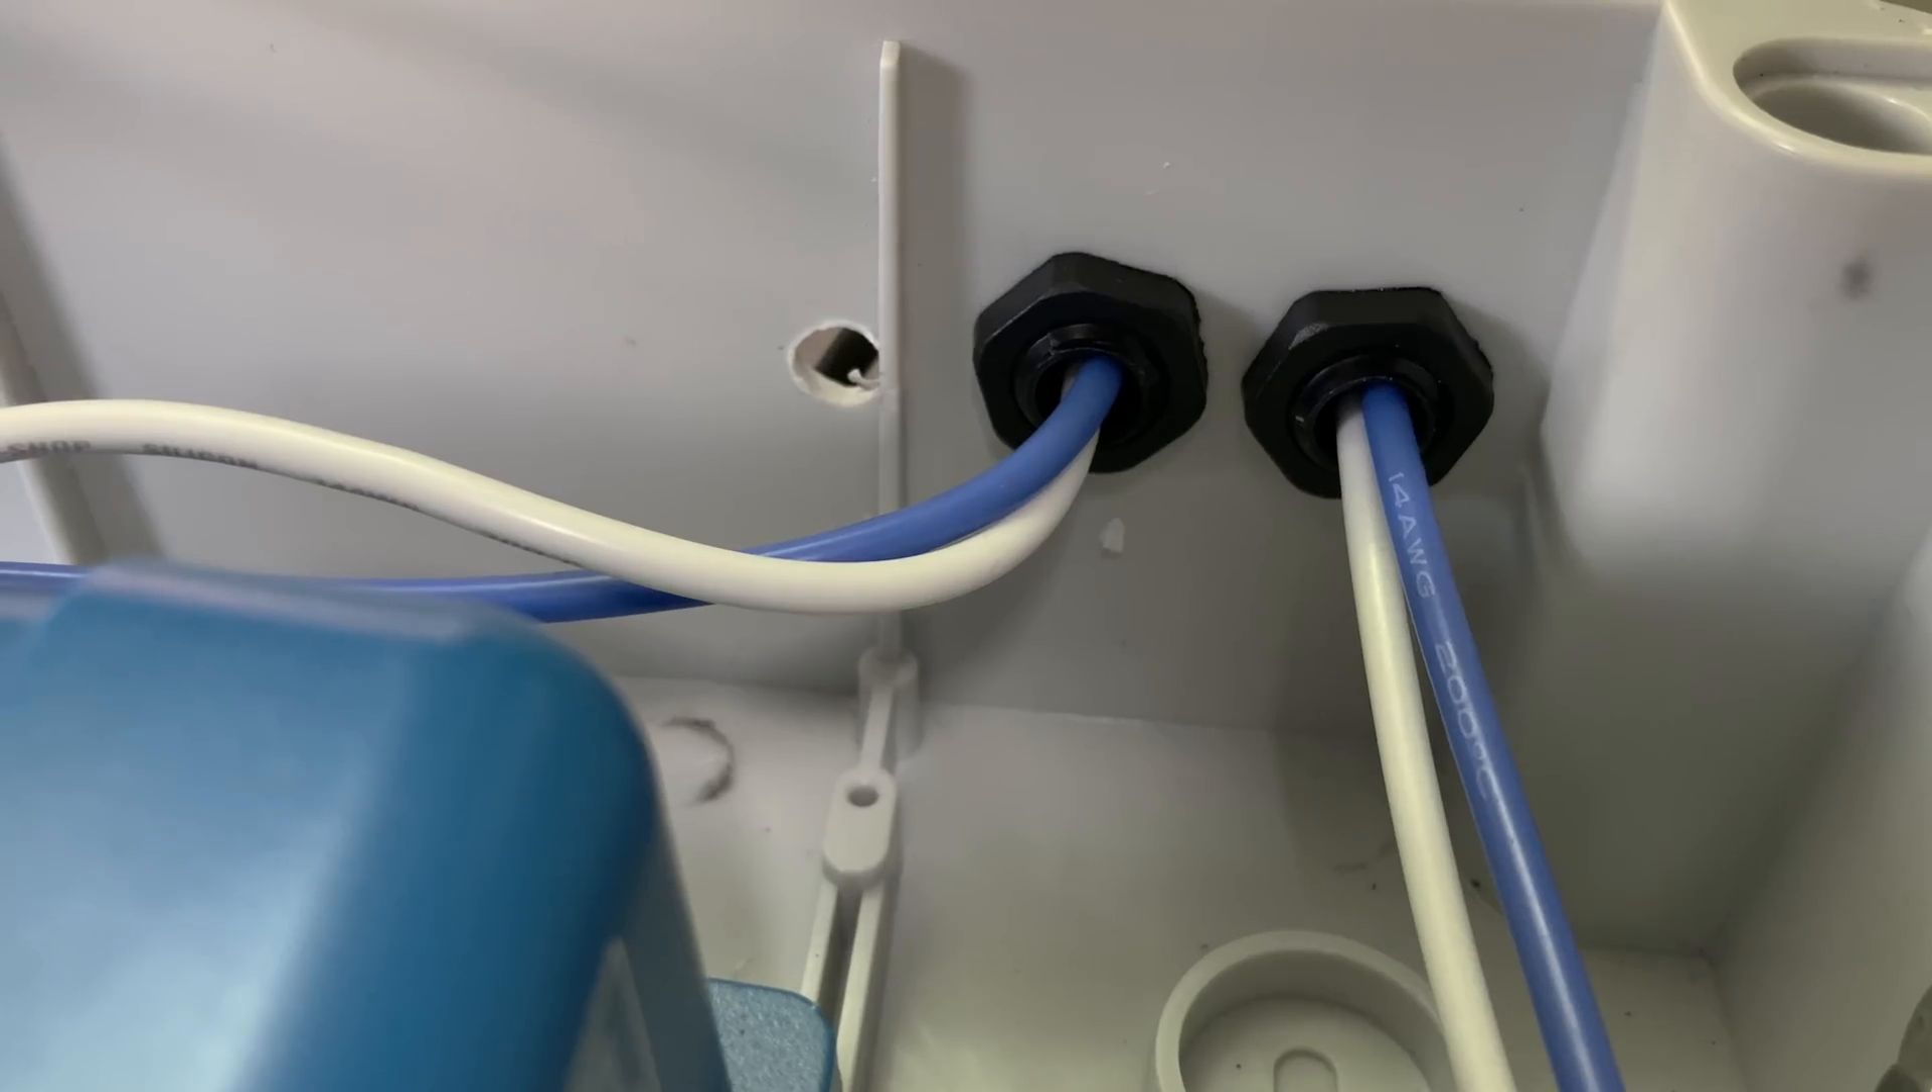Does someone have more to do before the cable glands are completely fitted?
No.